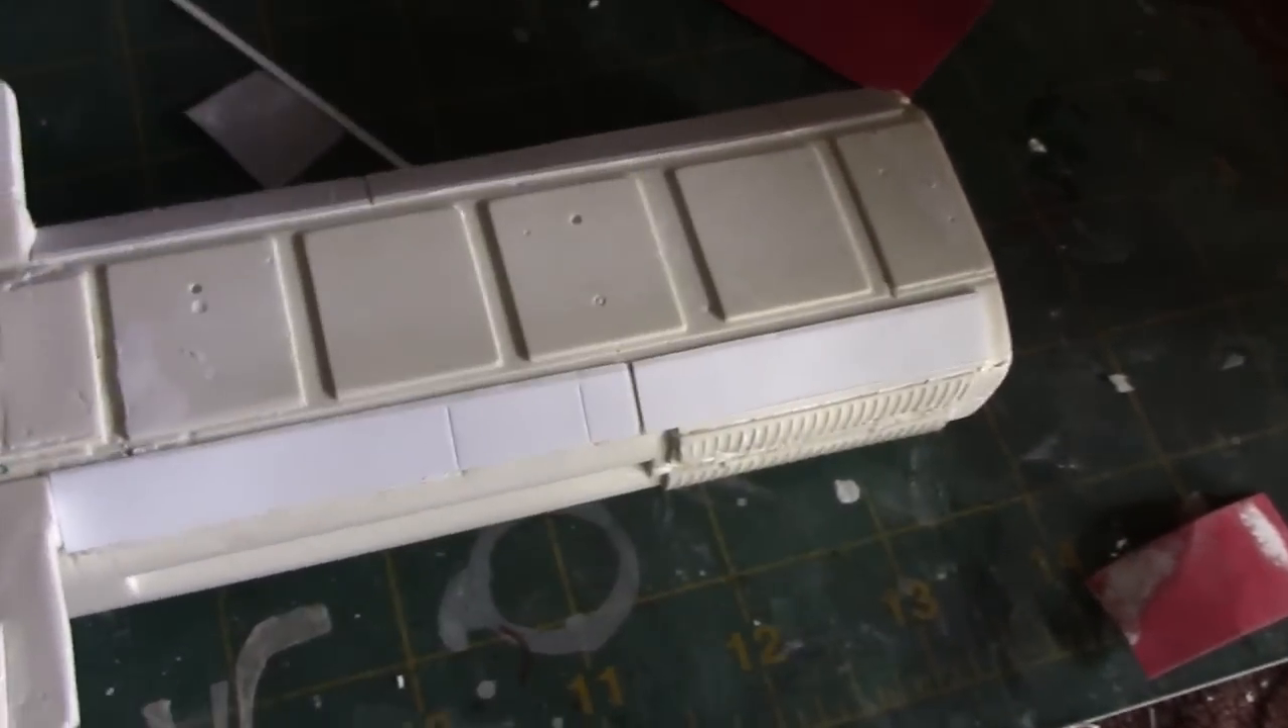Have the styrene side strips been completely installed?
Yes.